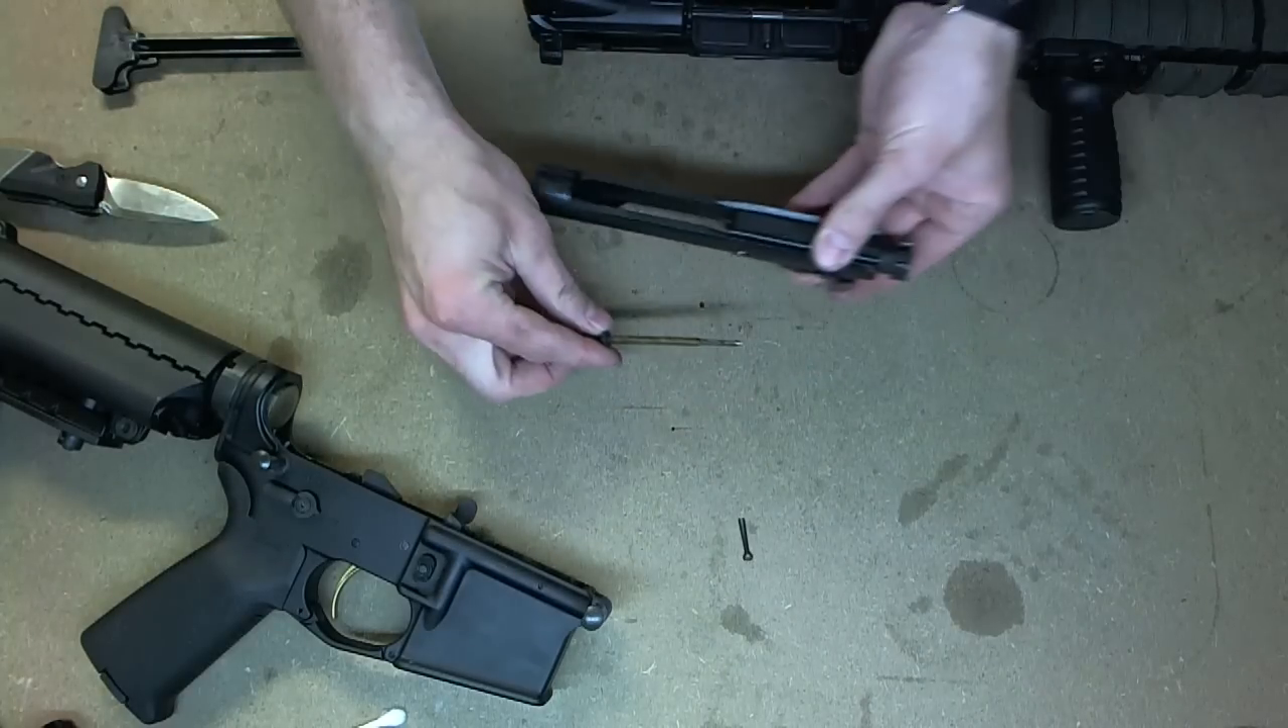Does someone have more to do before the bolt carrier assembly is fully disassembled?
Yes.